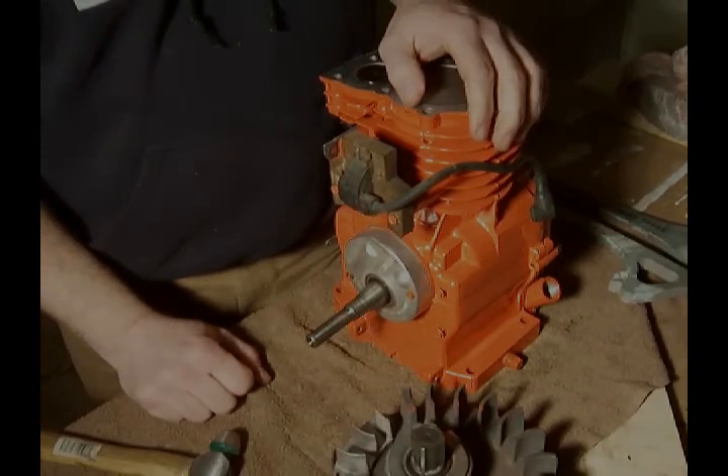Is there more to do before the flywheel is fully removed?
No.